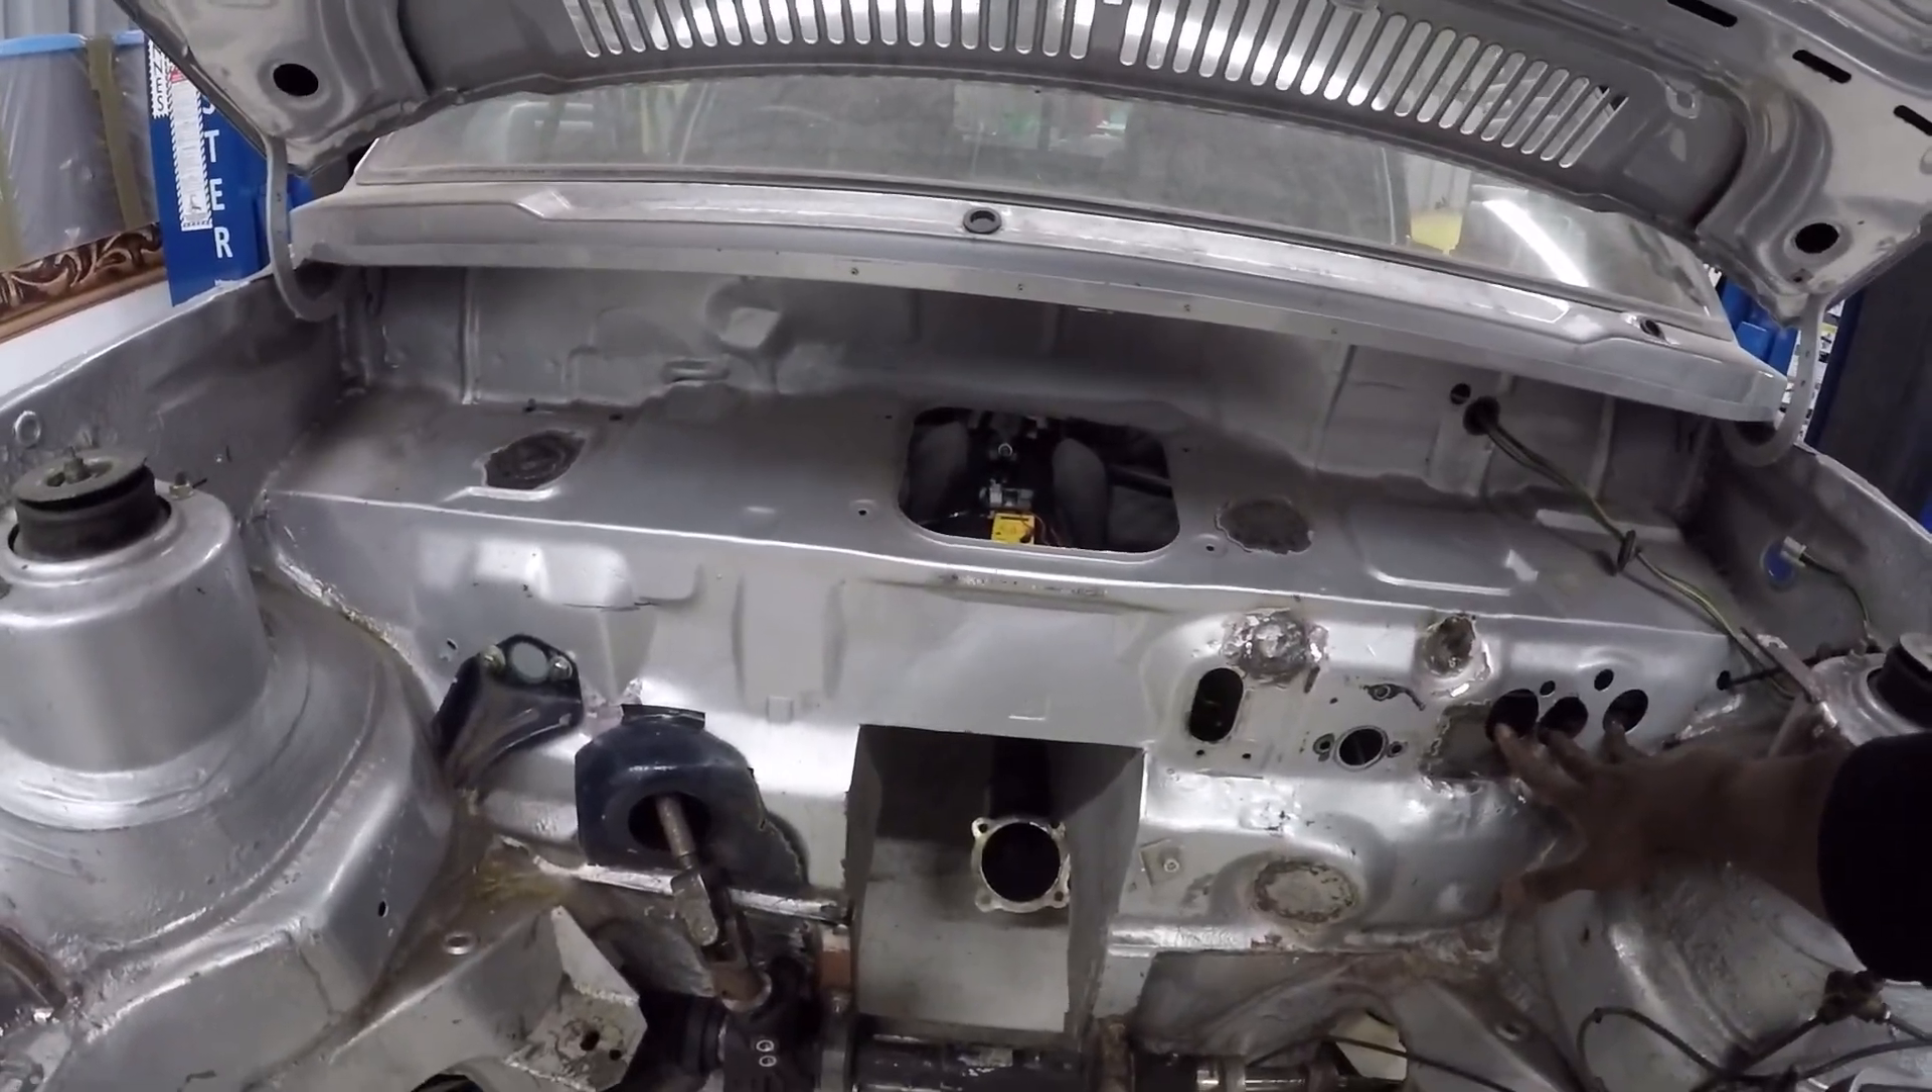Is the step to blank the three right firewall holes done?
No.